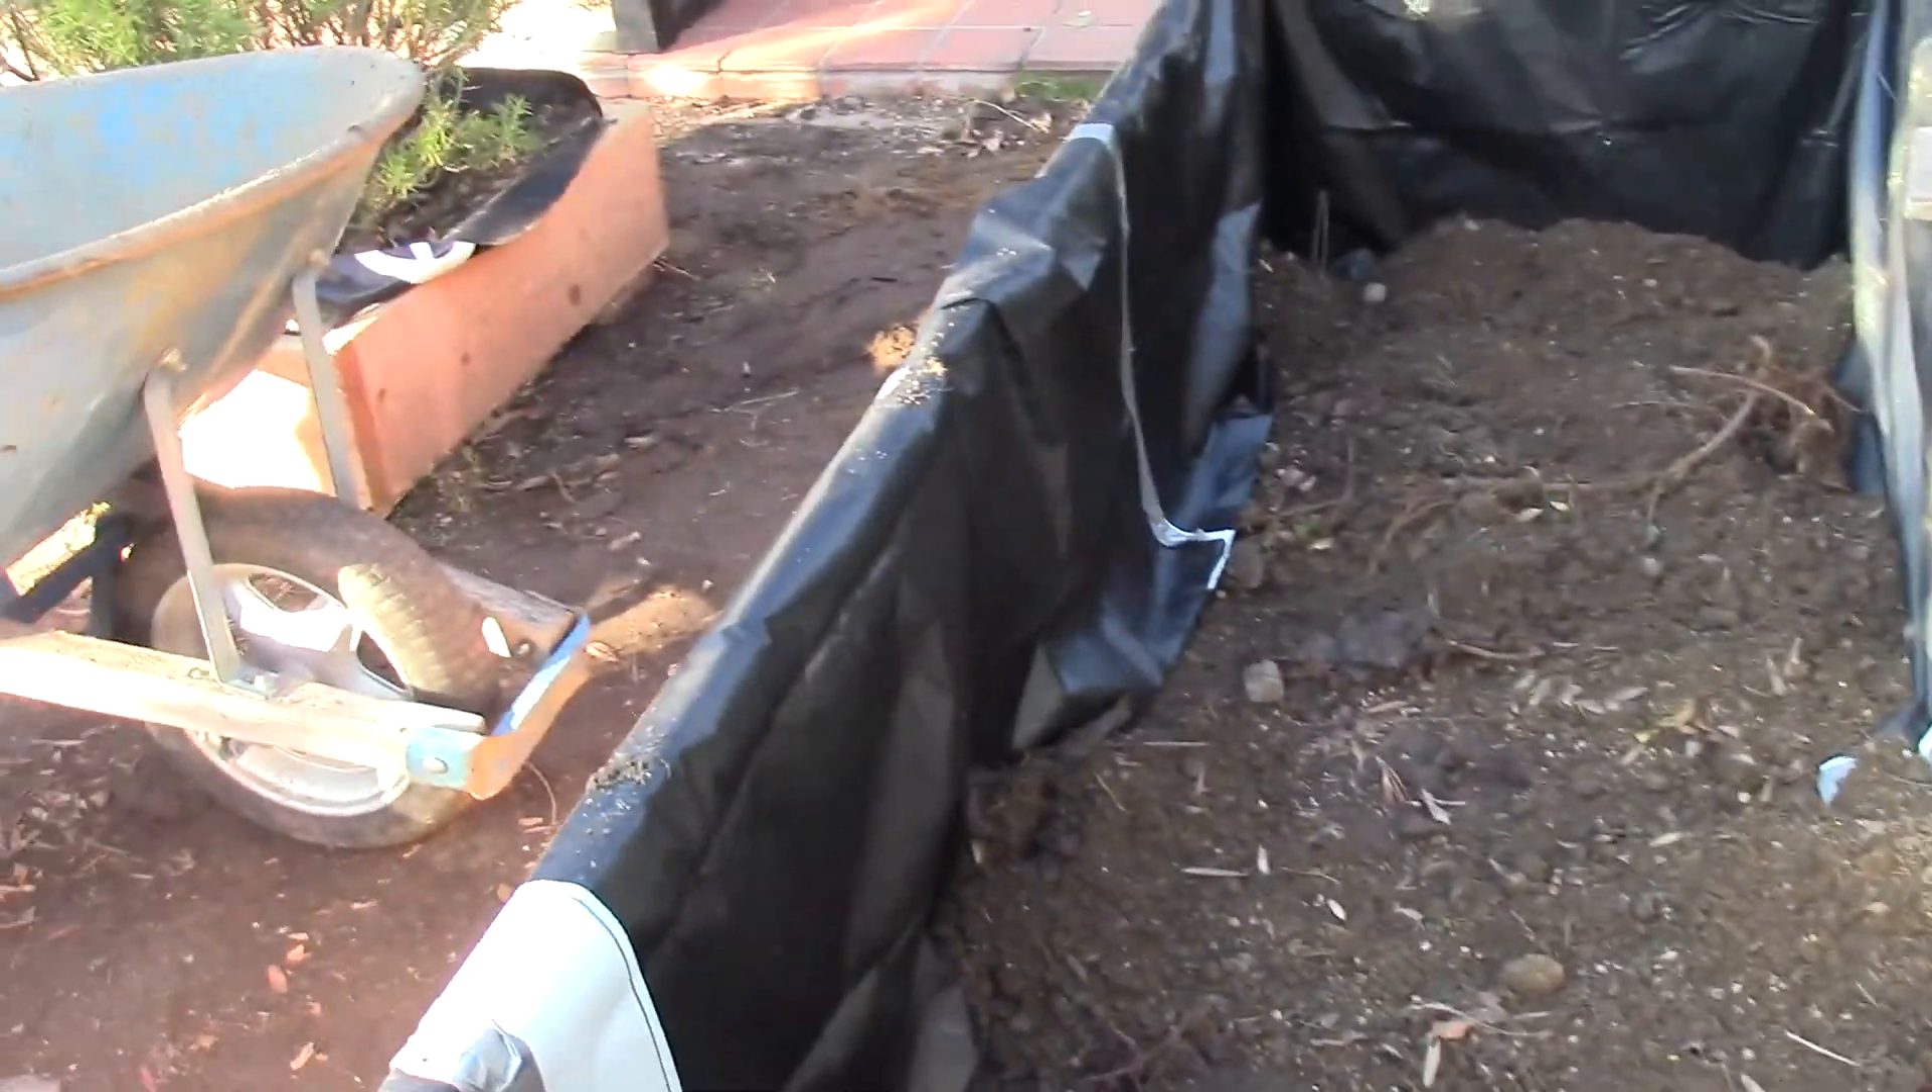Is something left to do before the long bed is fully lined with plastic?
No.